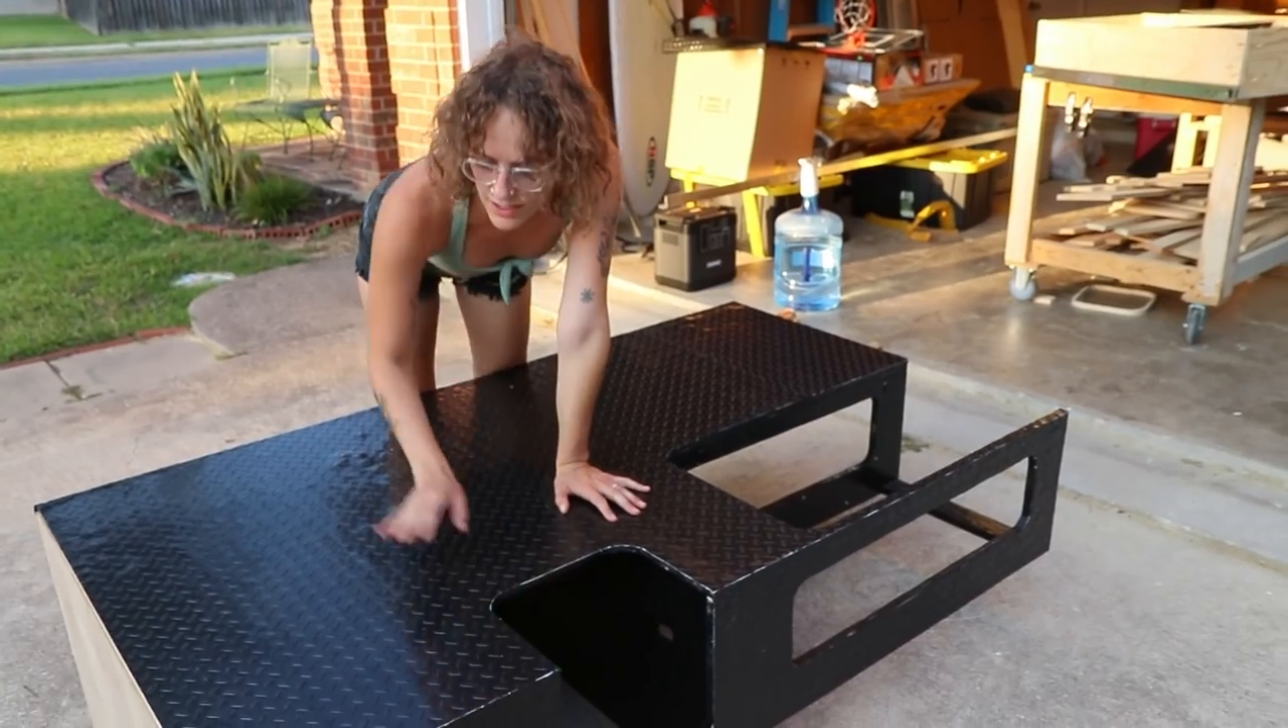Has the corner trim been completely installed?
No.